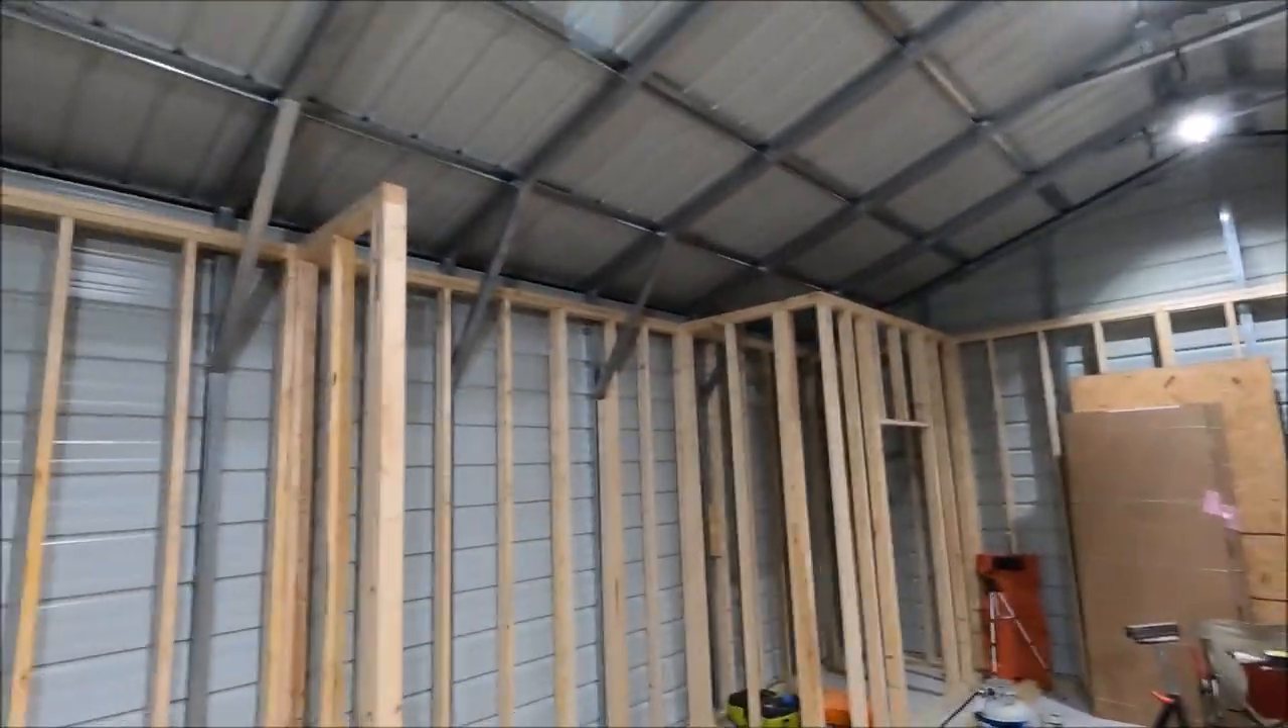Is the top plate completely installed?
Yes.